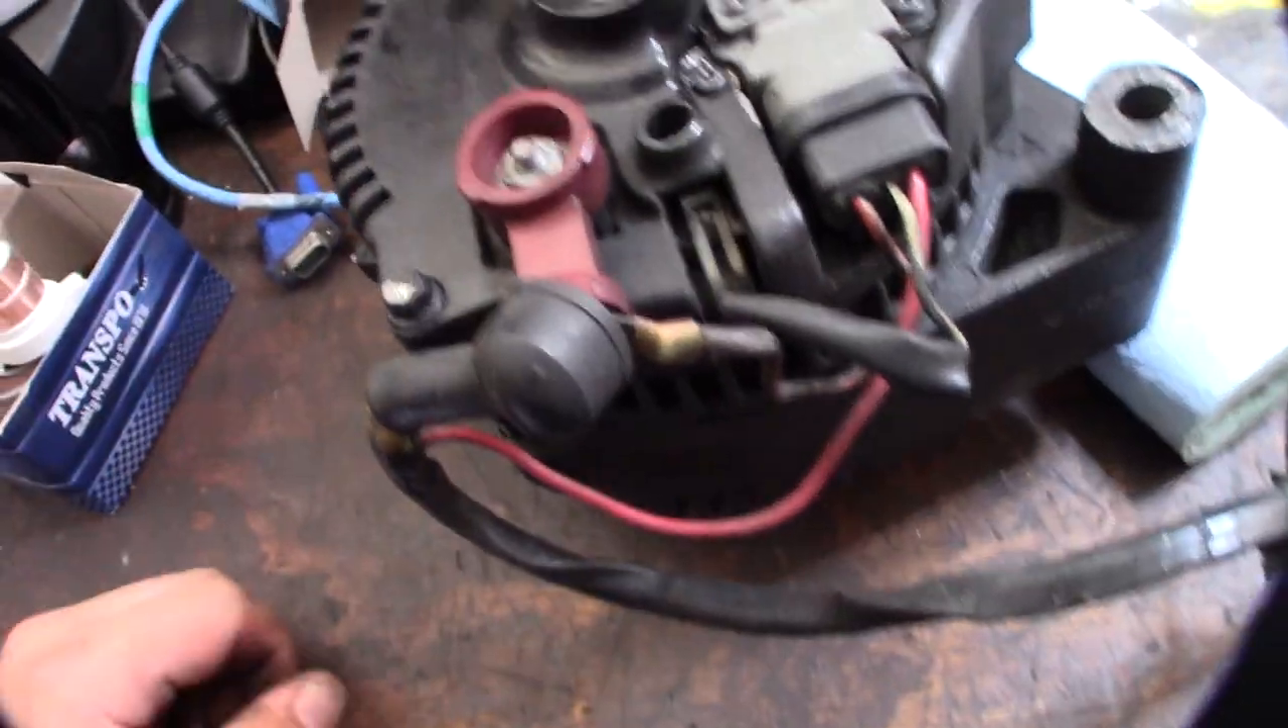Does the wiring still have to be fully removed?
Yes.